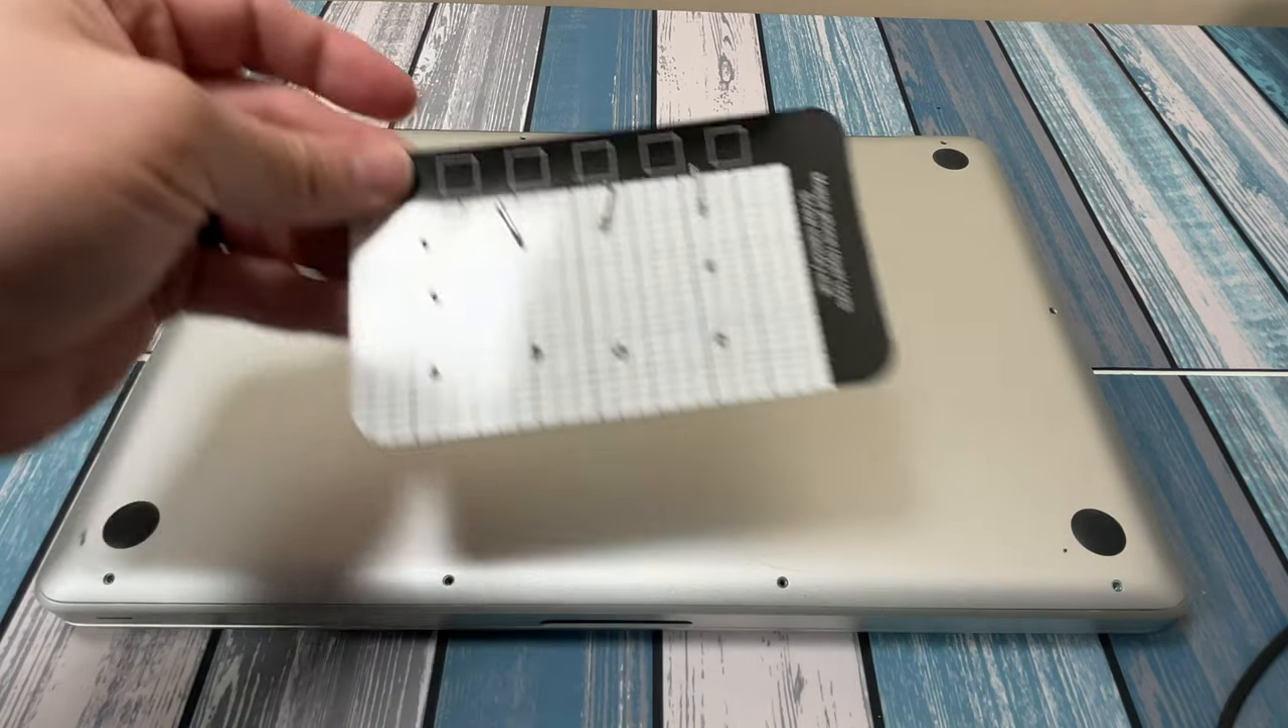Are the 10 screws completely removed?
Yes.